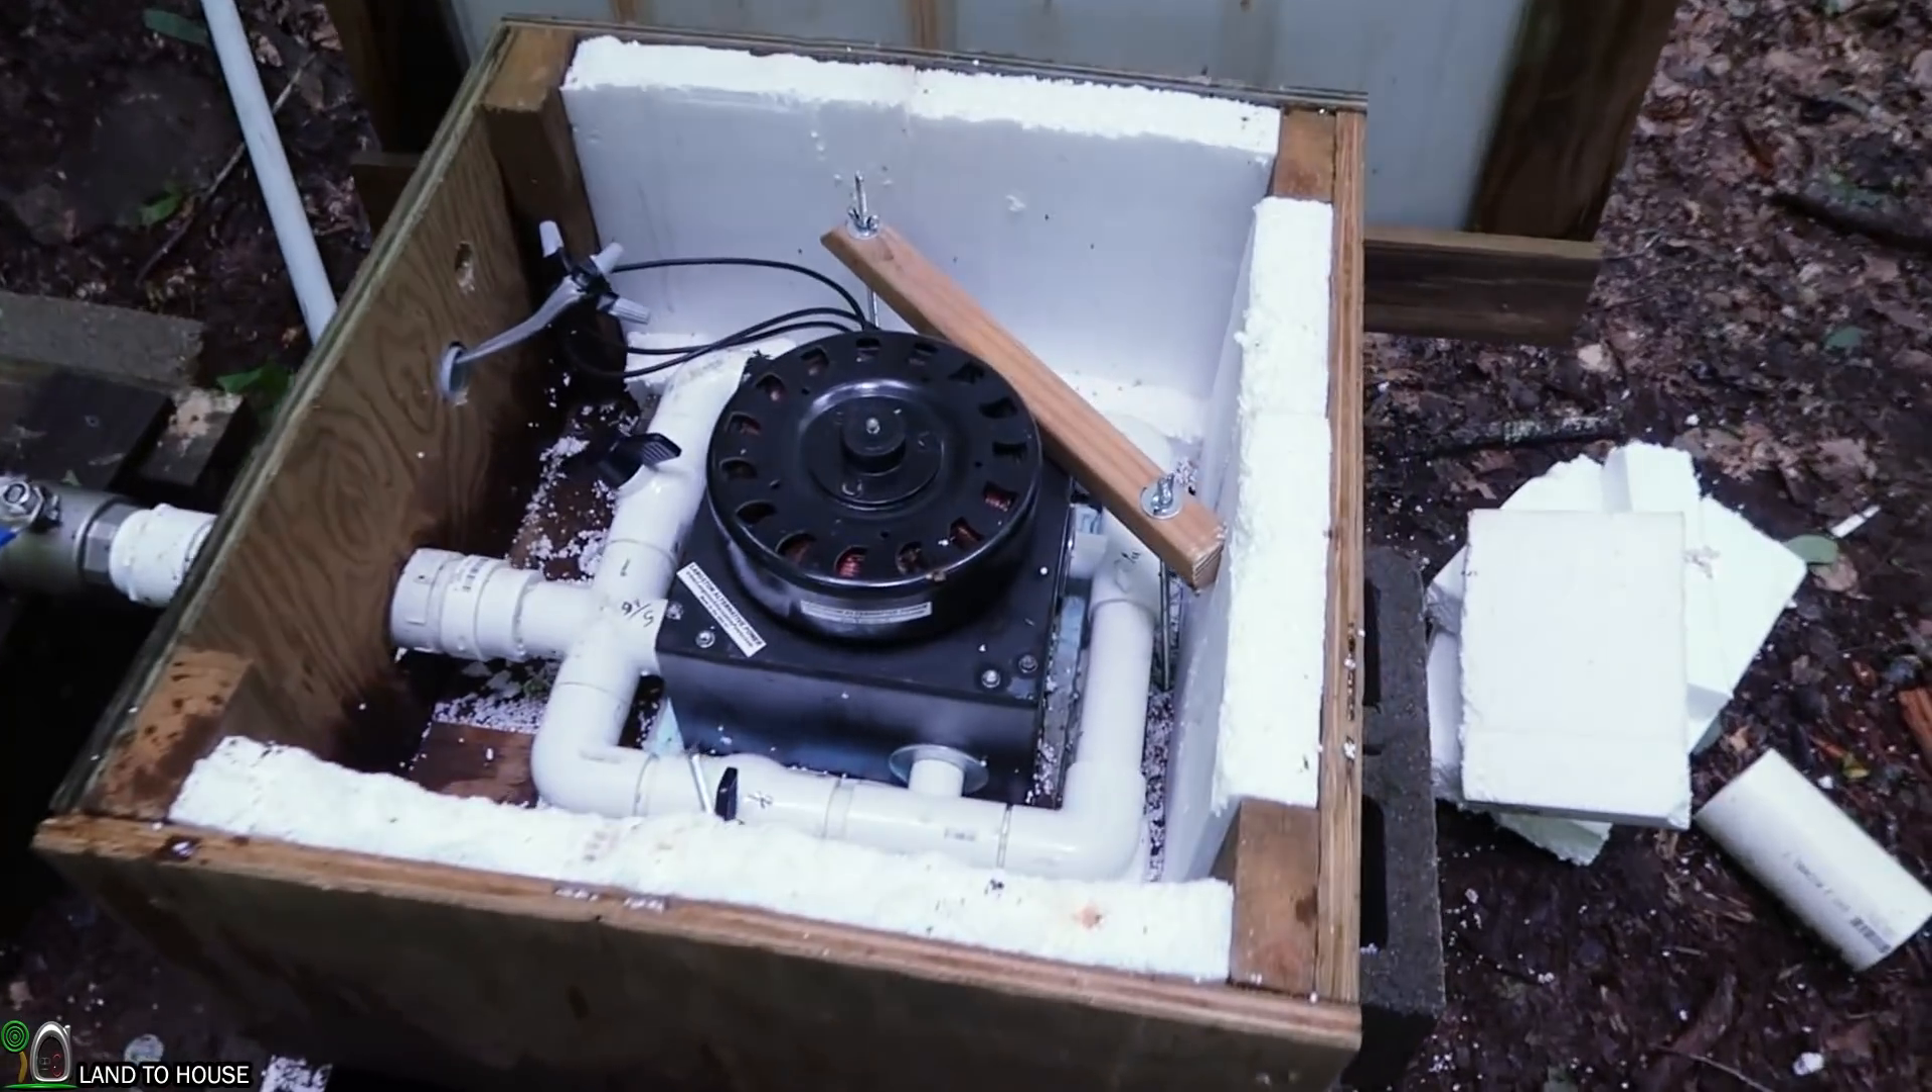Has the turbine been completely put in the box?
Yes.